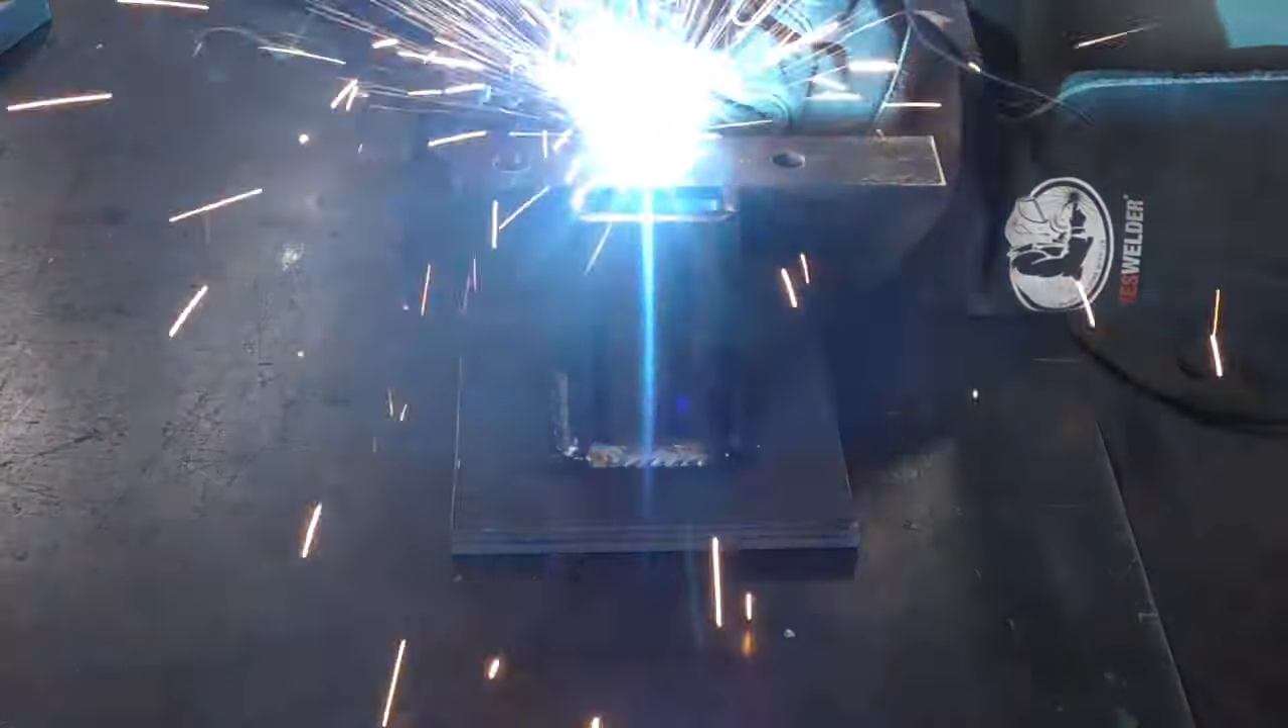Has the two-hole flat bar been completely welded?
No.